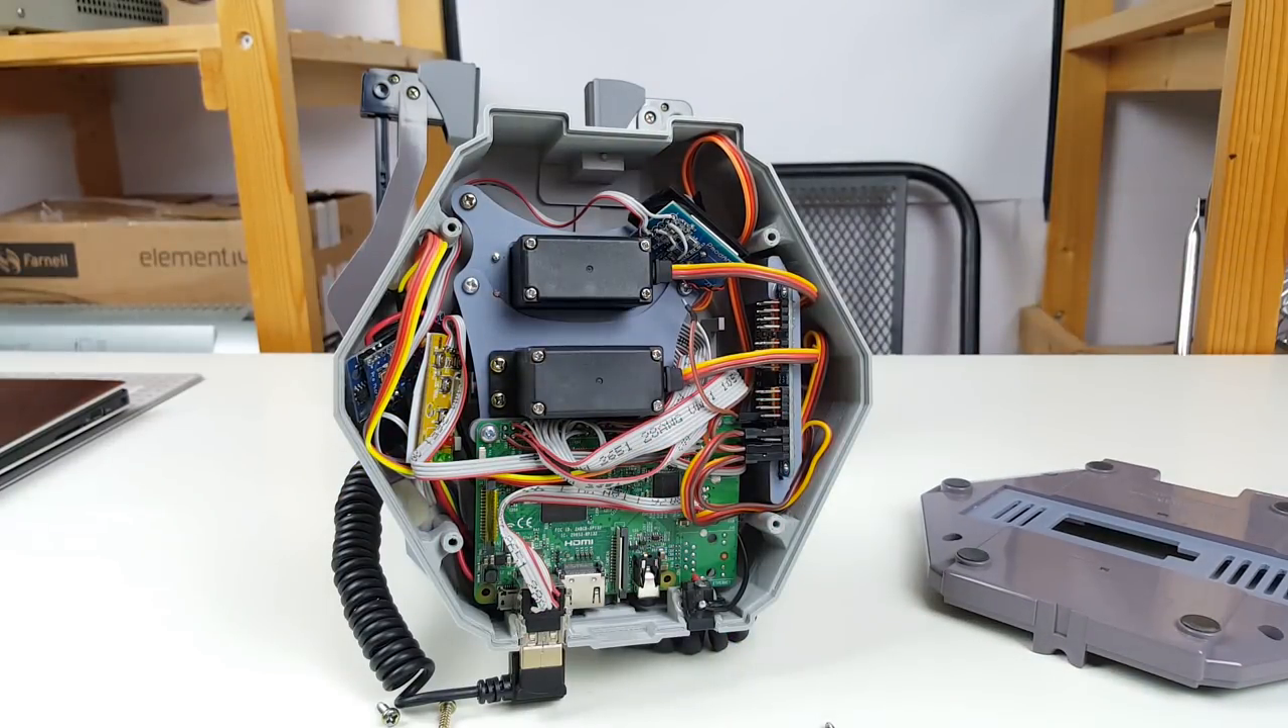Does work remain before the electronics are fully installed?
No.